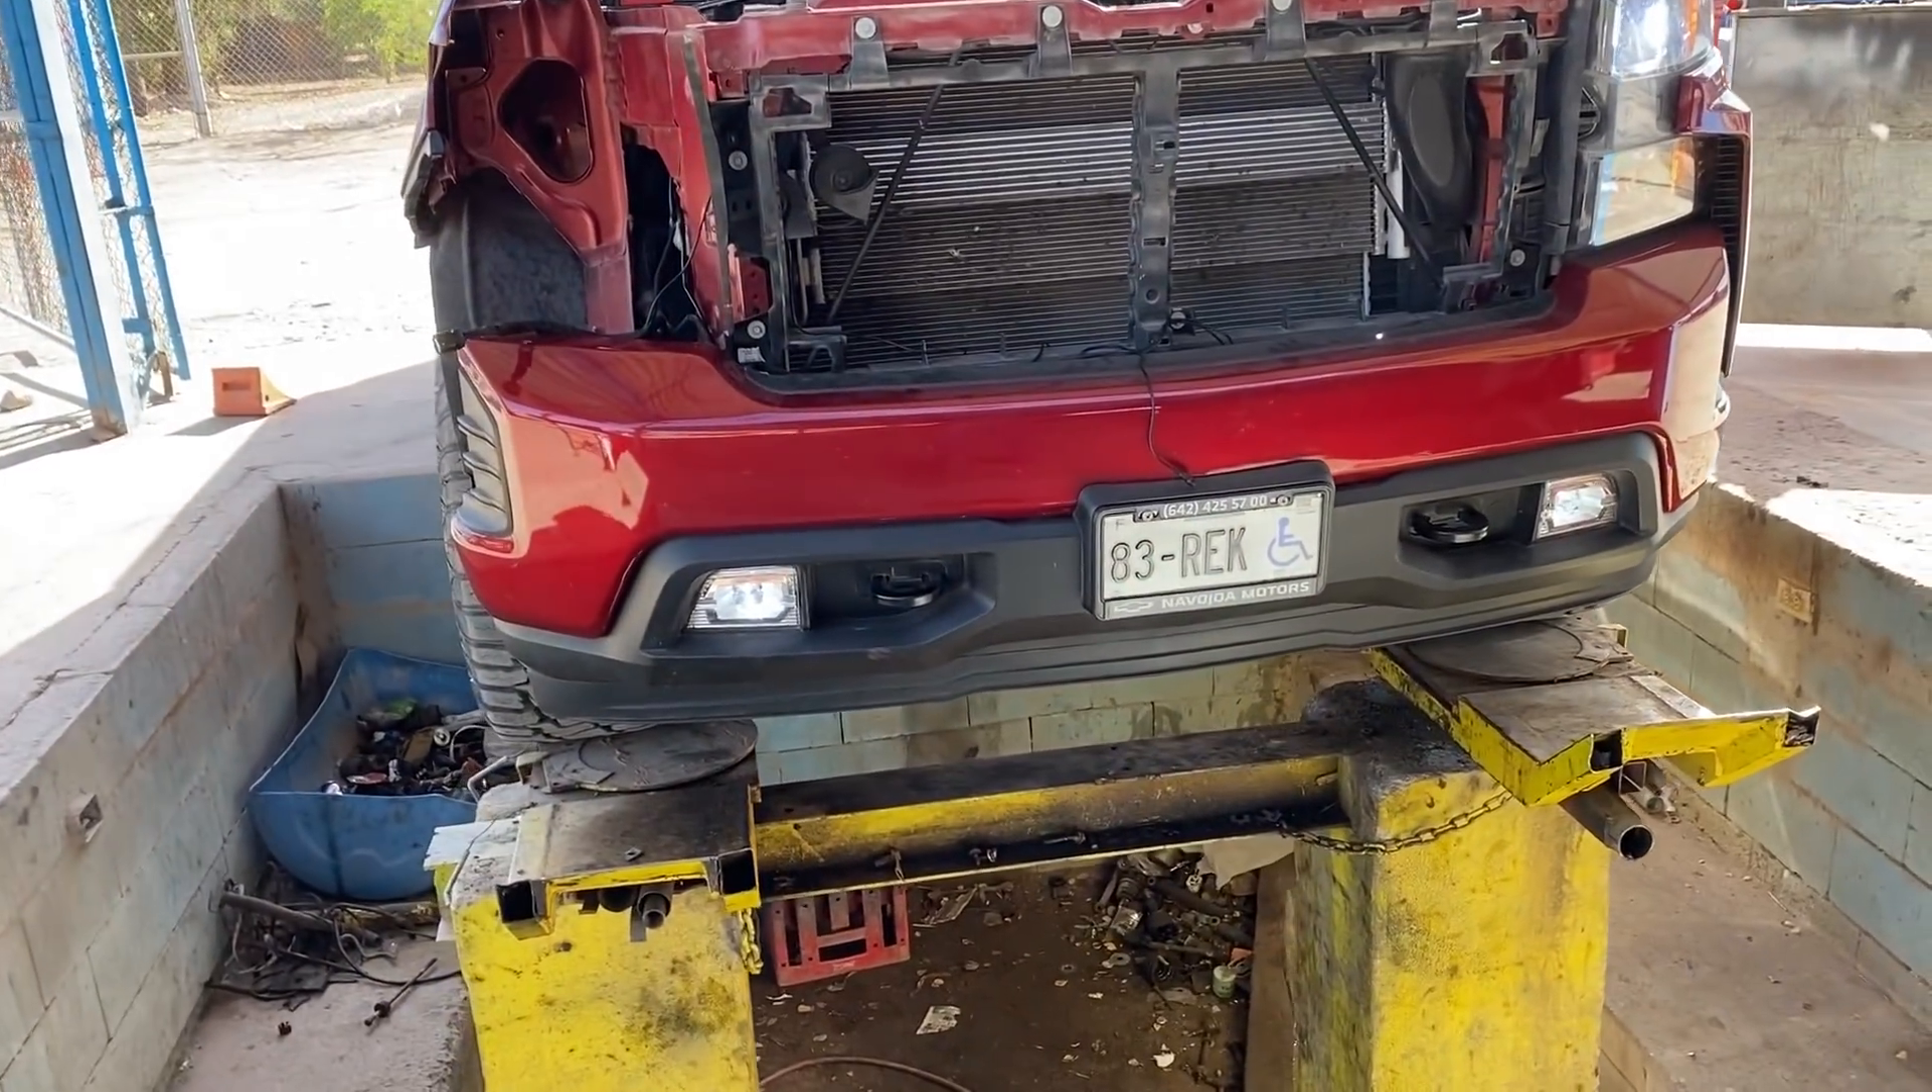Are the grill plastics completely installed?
No.